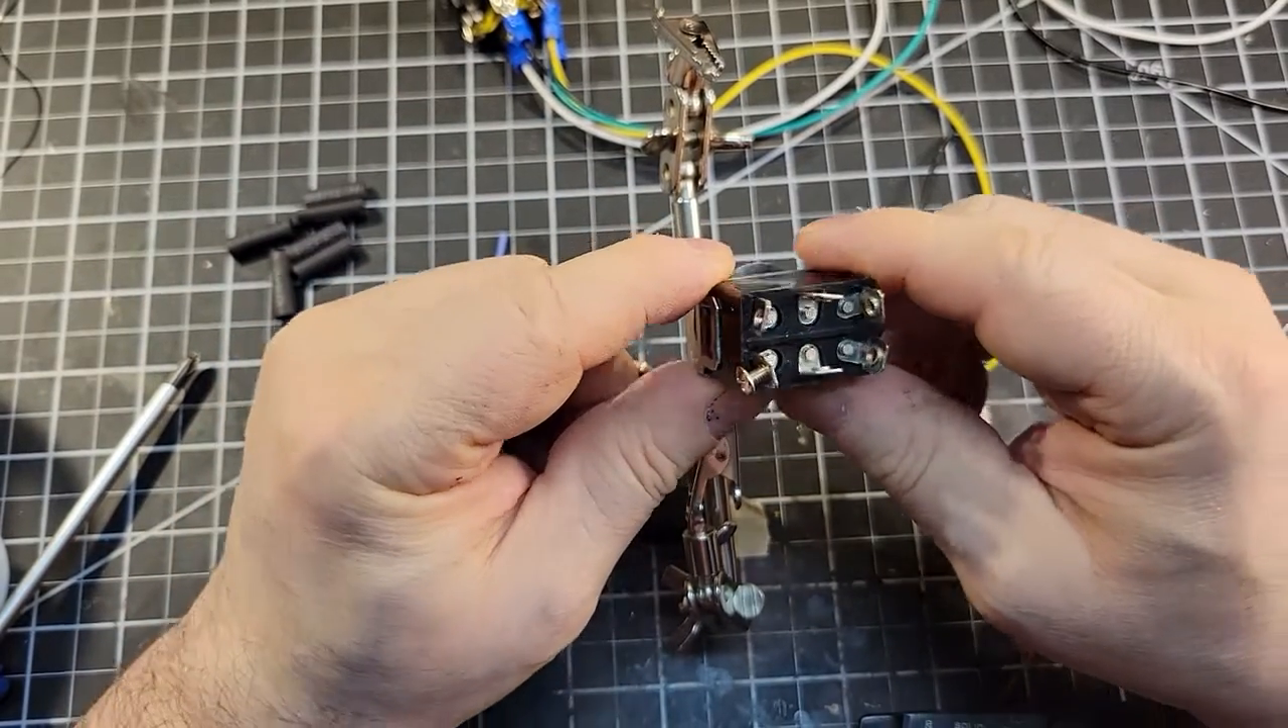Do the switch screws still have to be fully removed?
Yes.